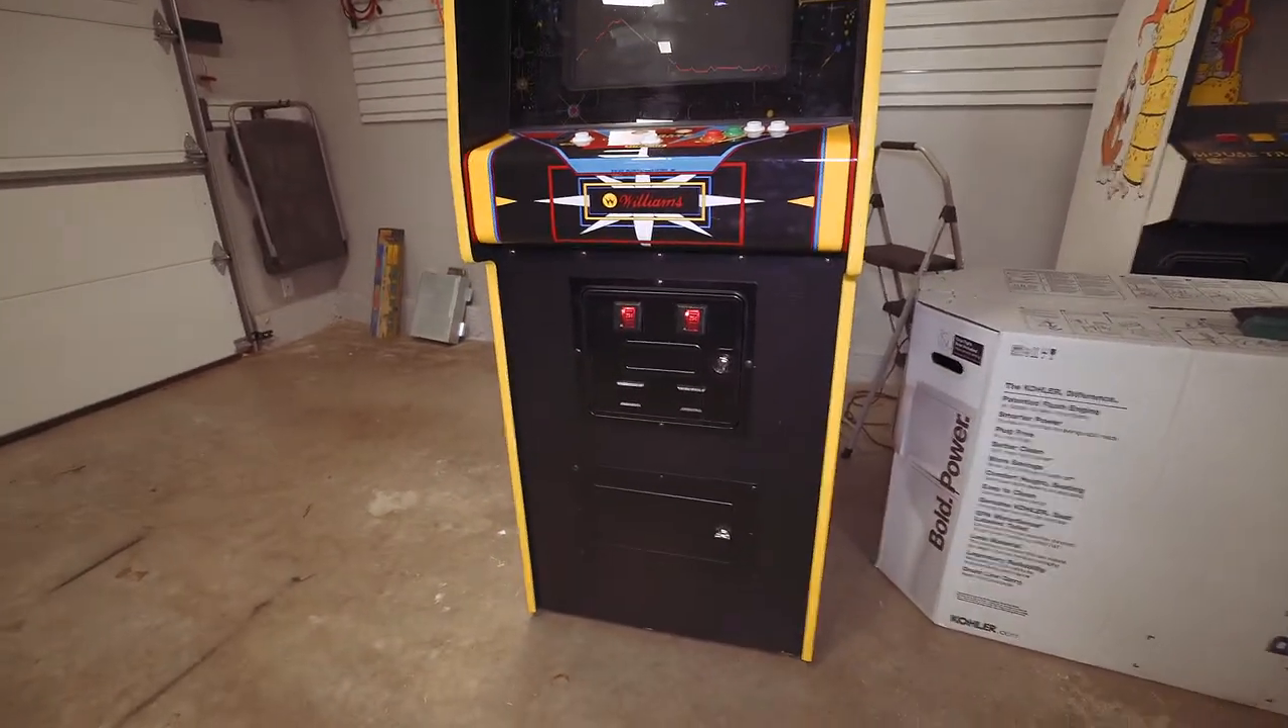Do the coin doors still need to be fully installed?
No.